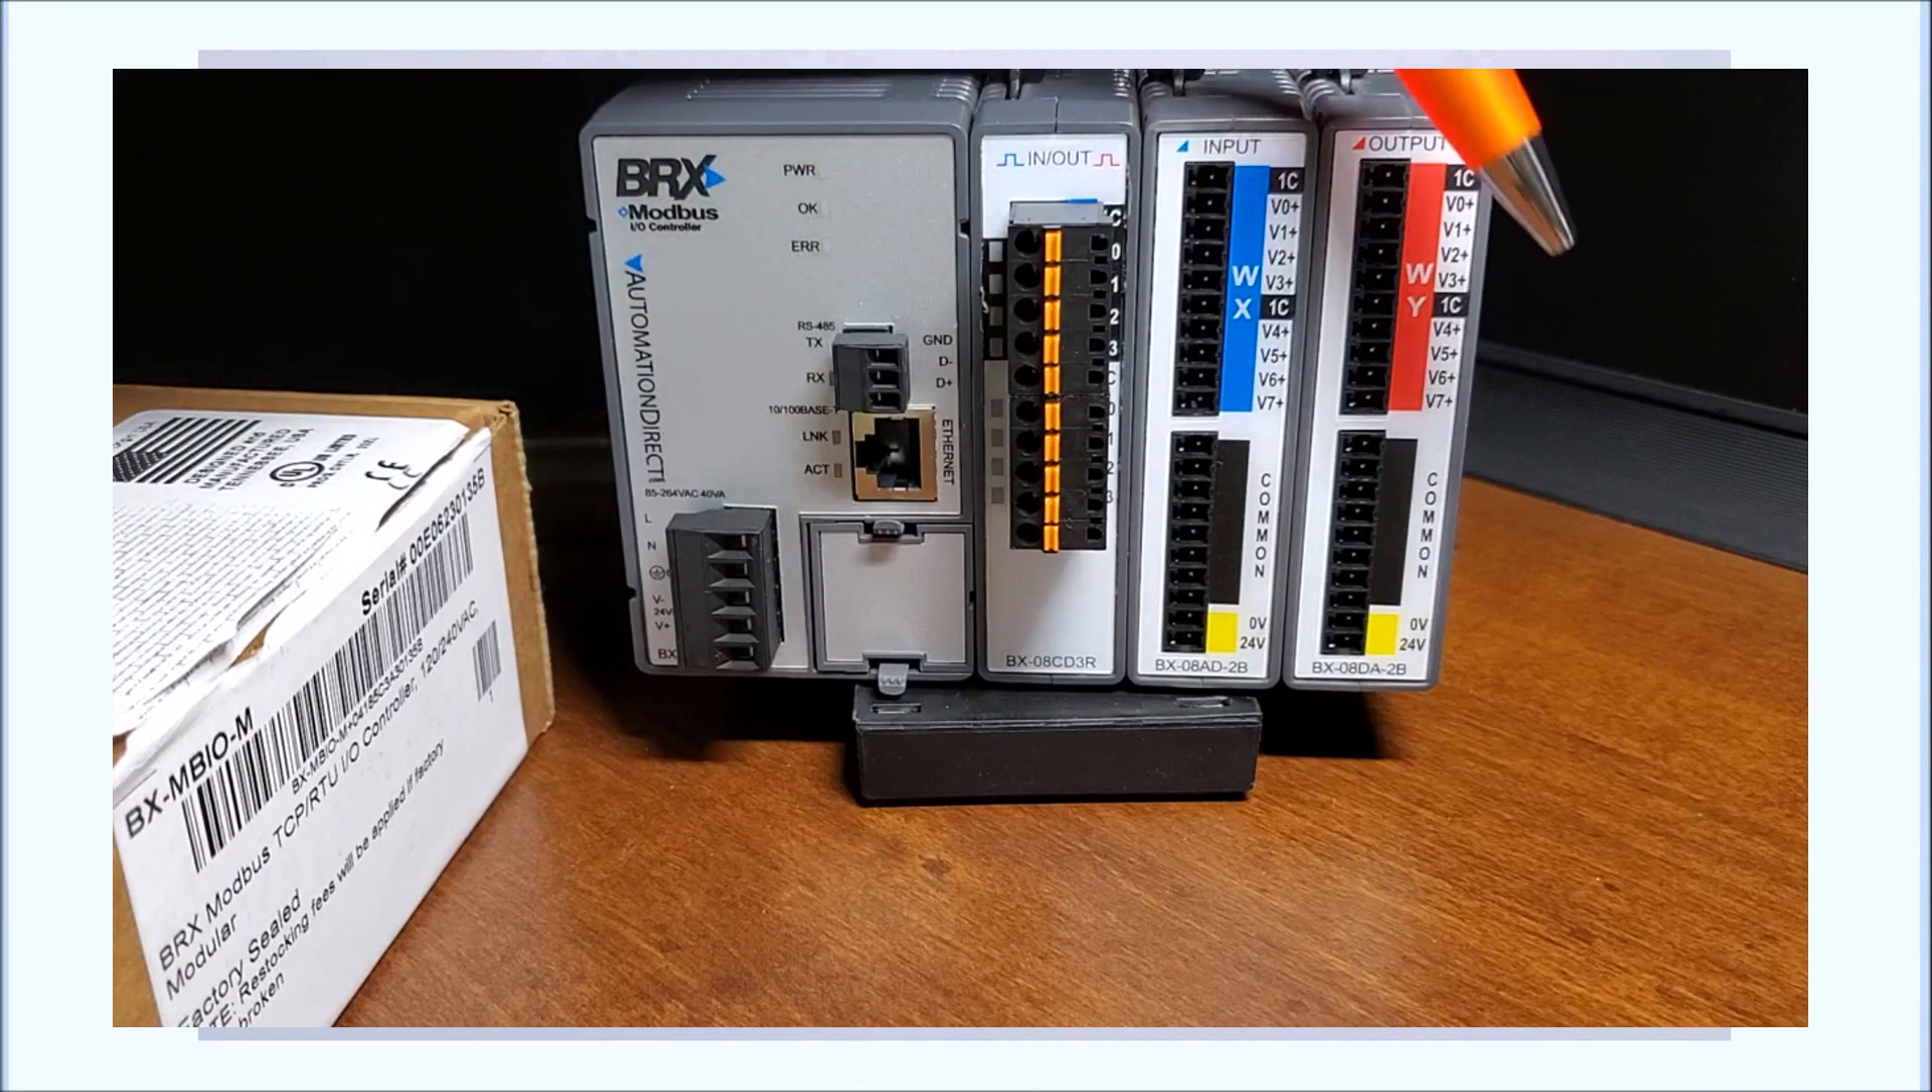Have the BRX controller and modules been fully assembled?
Yes.